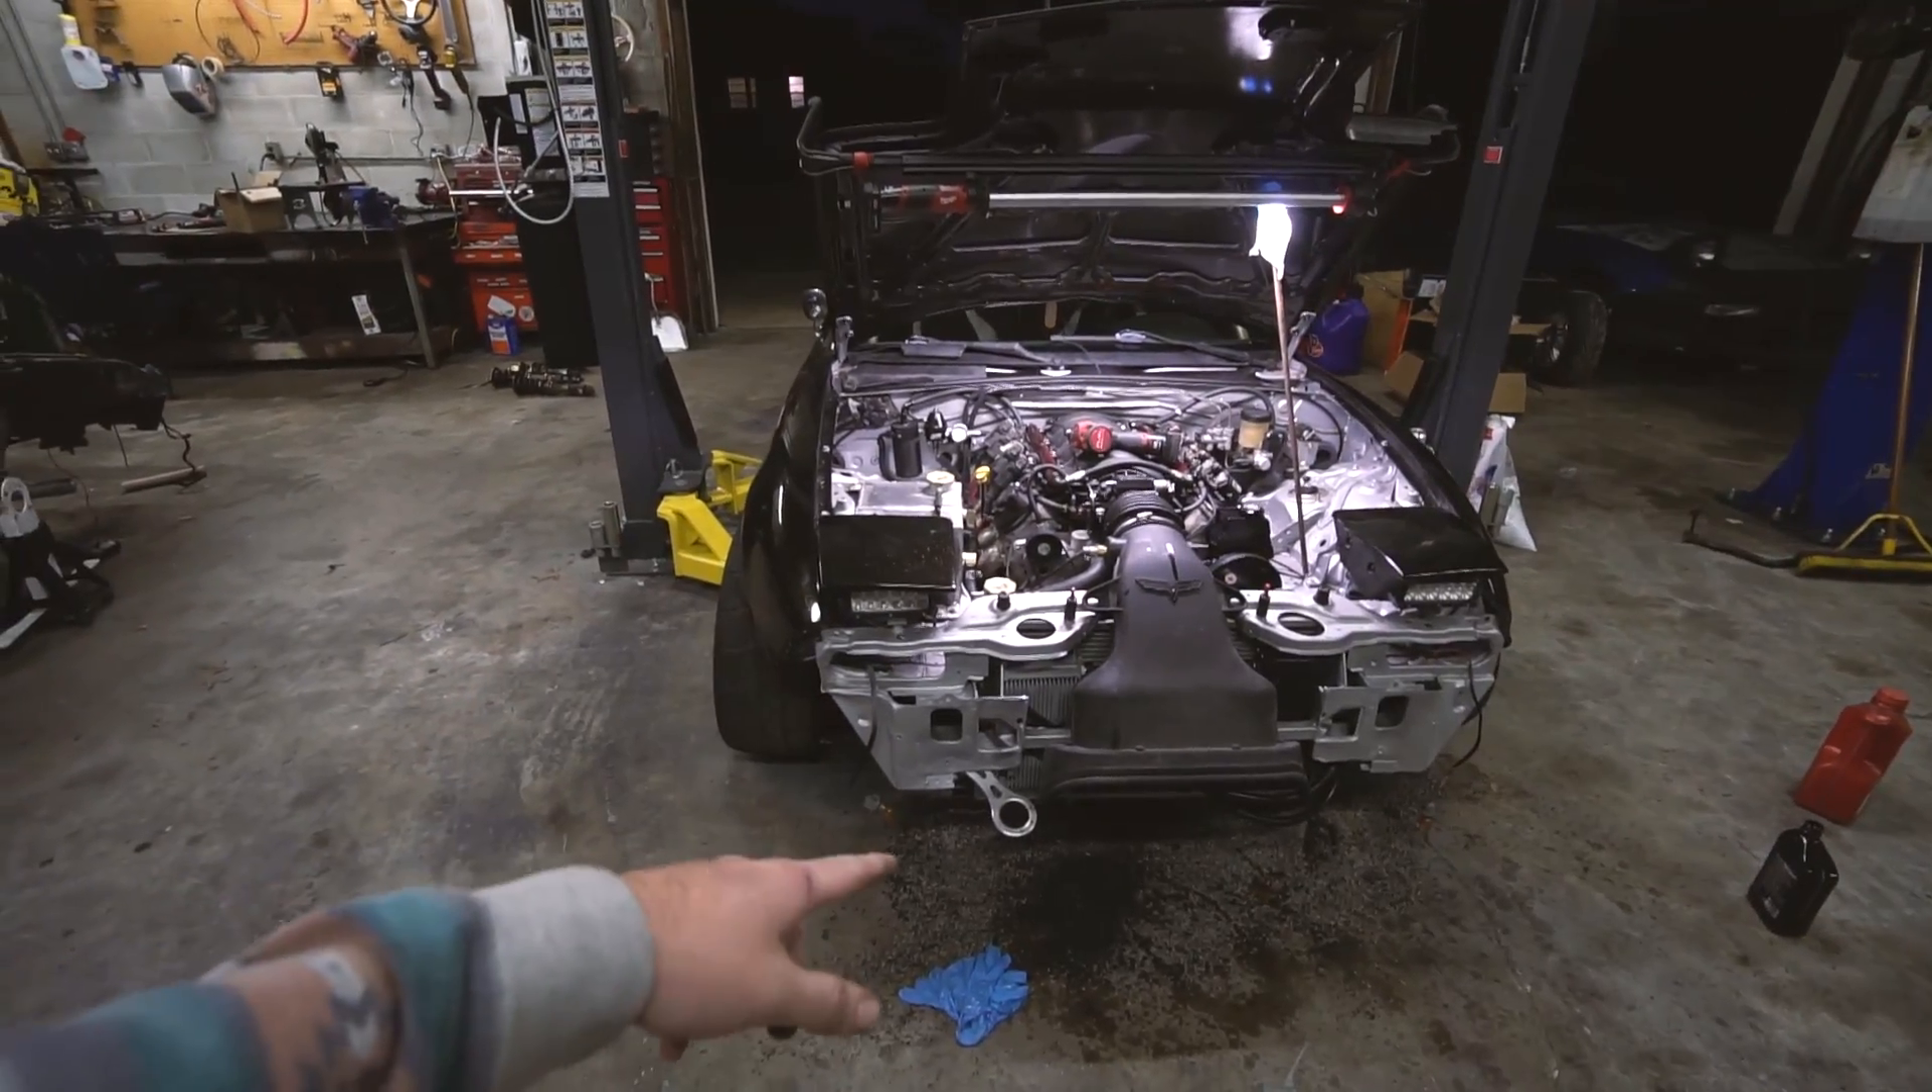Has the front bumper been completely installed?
No.